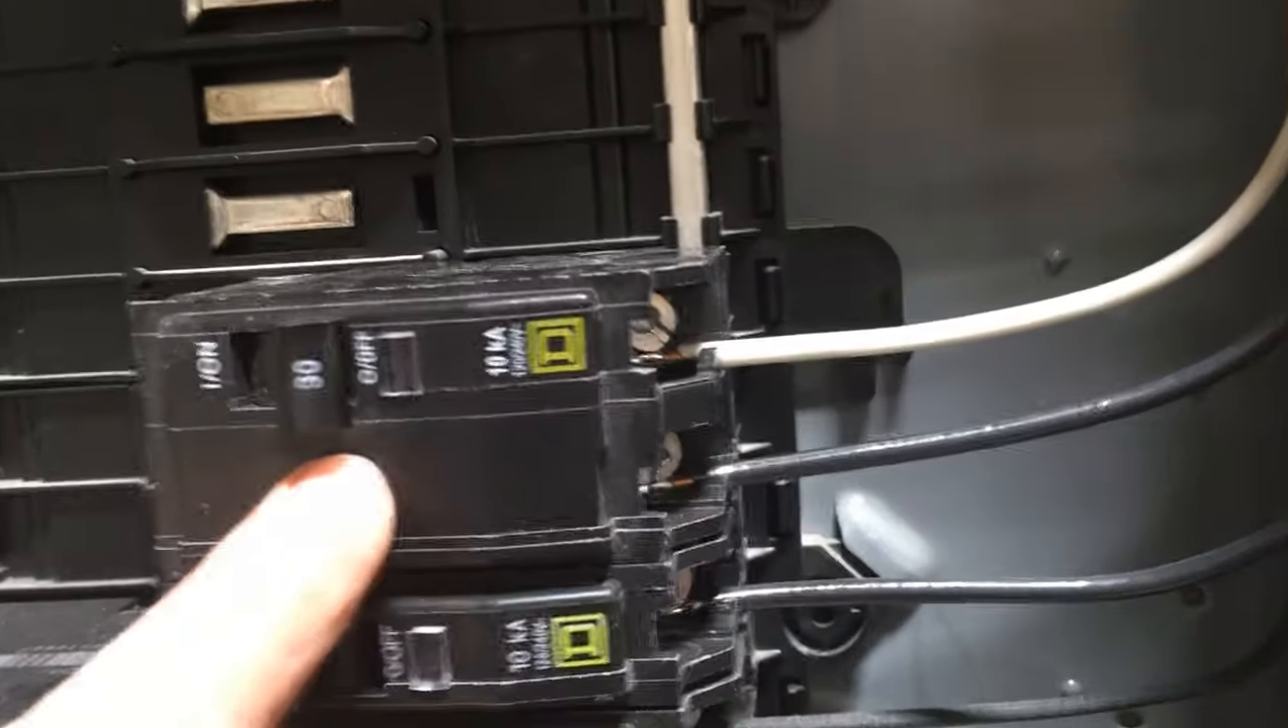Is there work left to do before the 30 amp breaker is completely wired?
No.